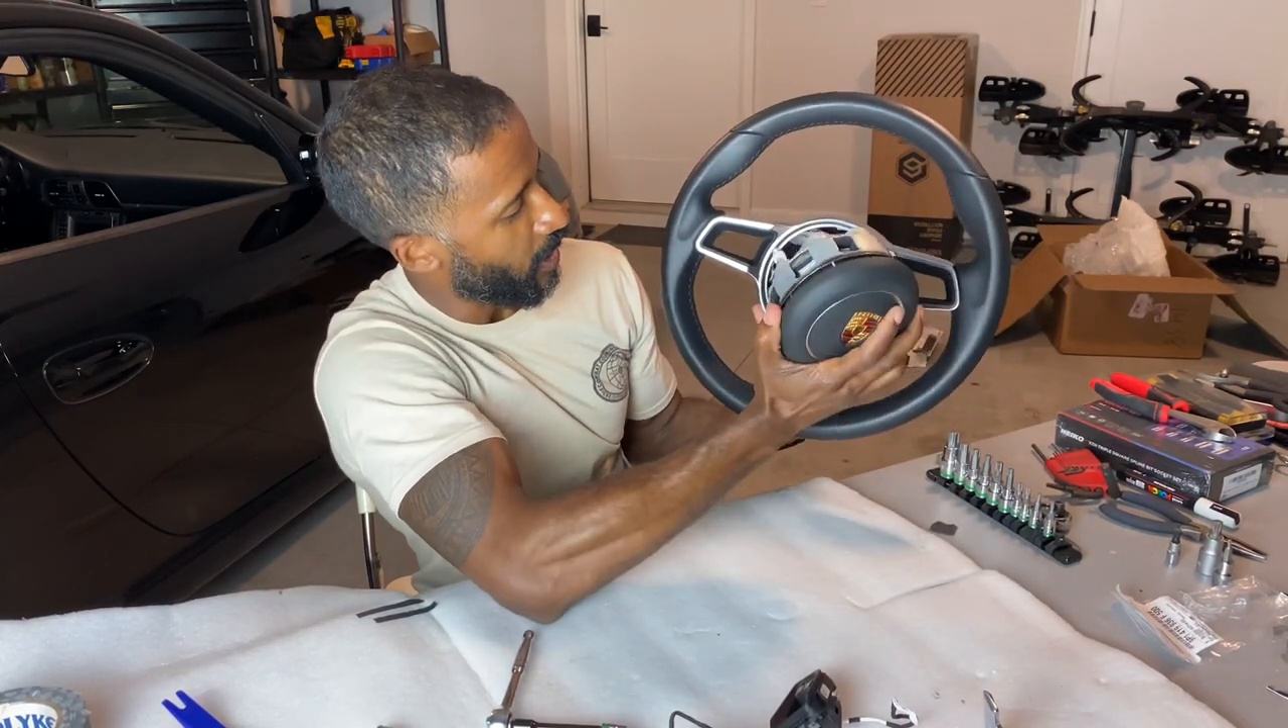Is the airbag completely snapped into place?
No.